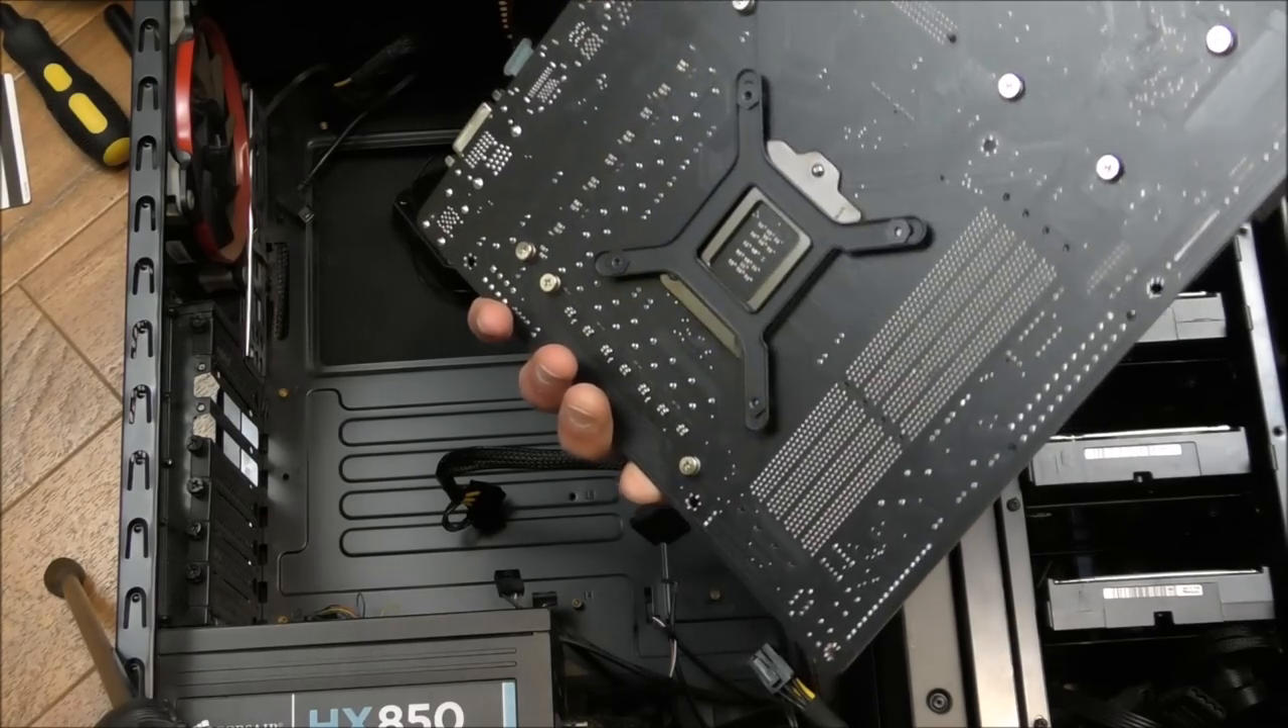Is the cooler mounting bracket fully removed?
No.